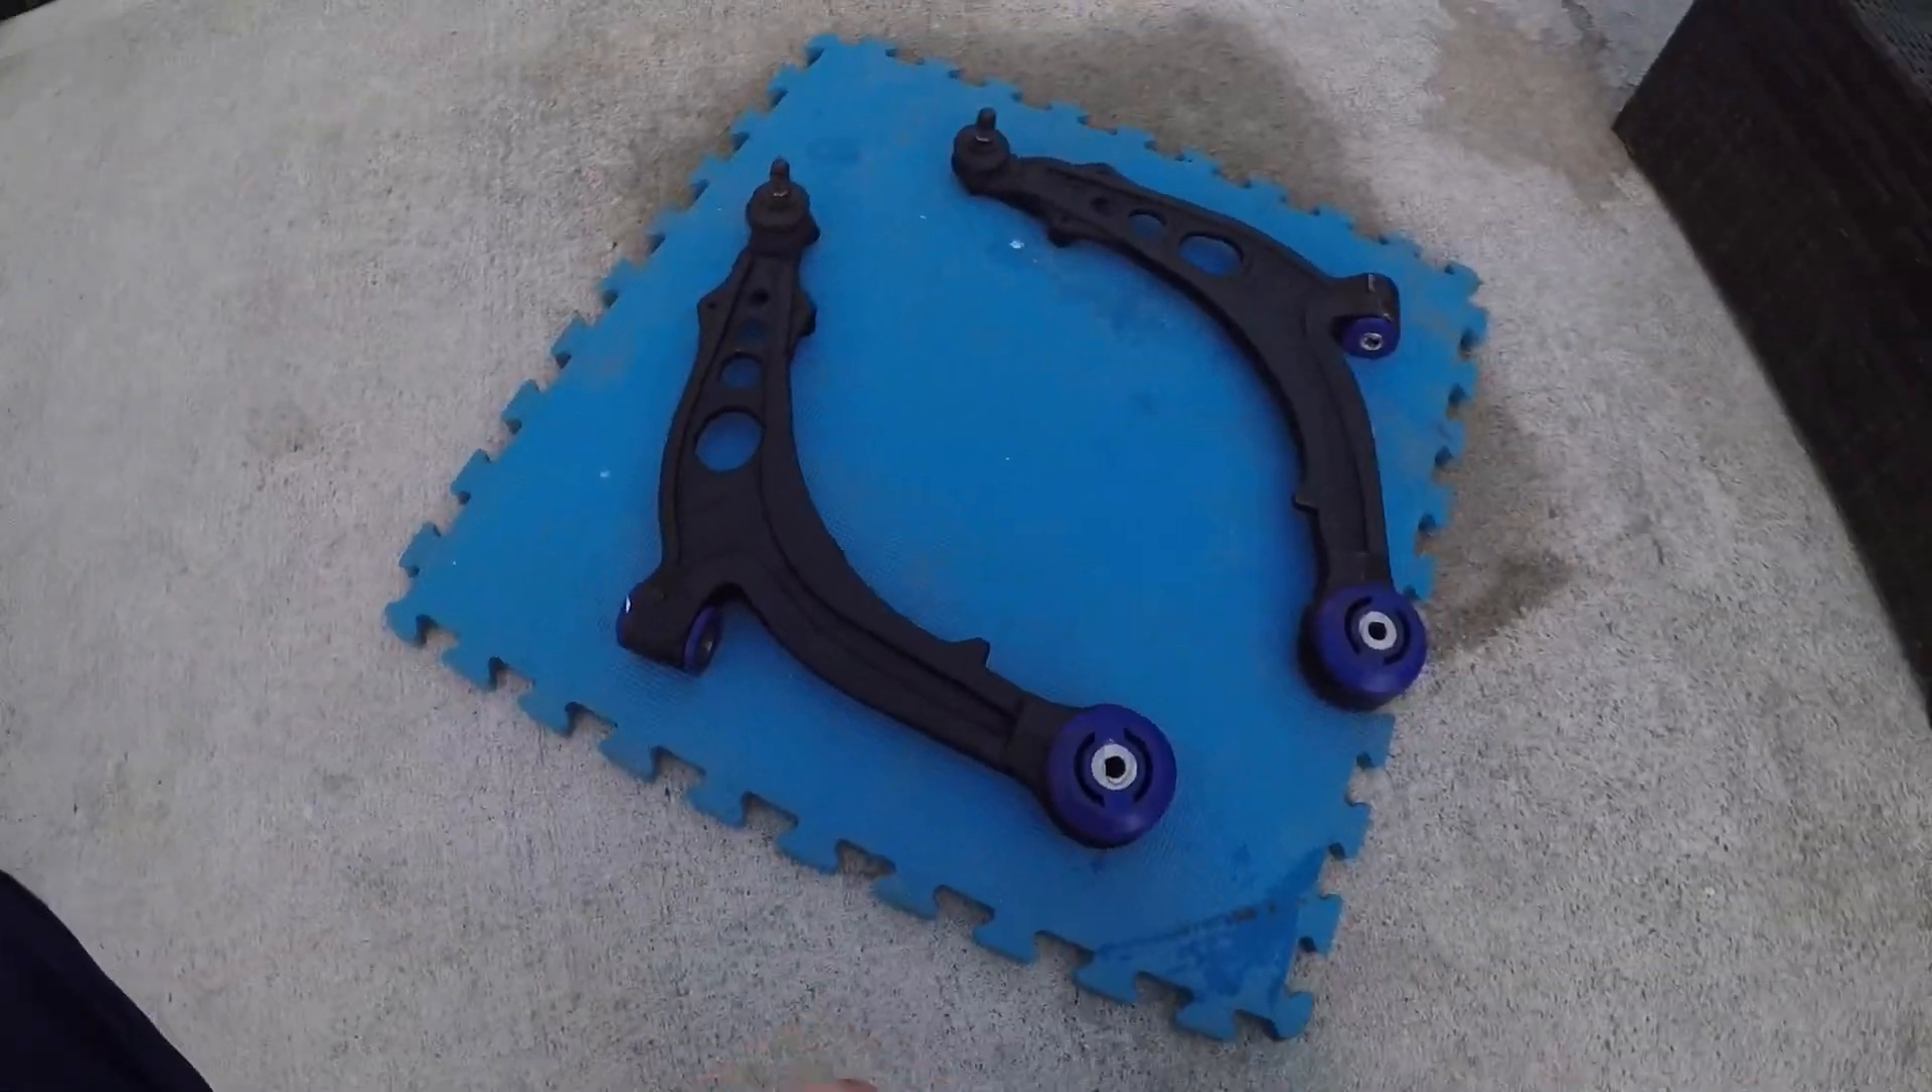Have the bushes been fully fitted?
Yes.